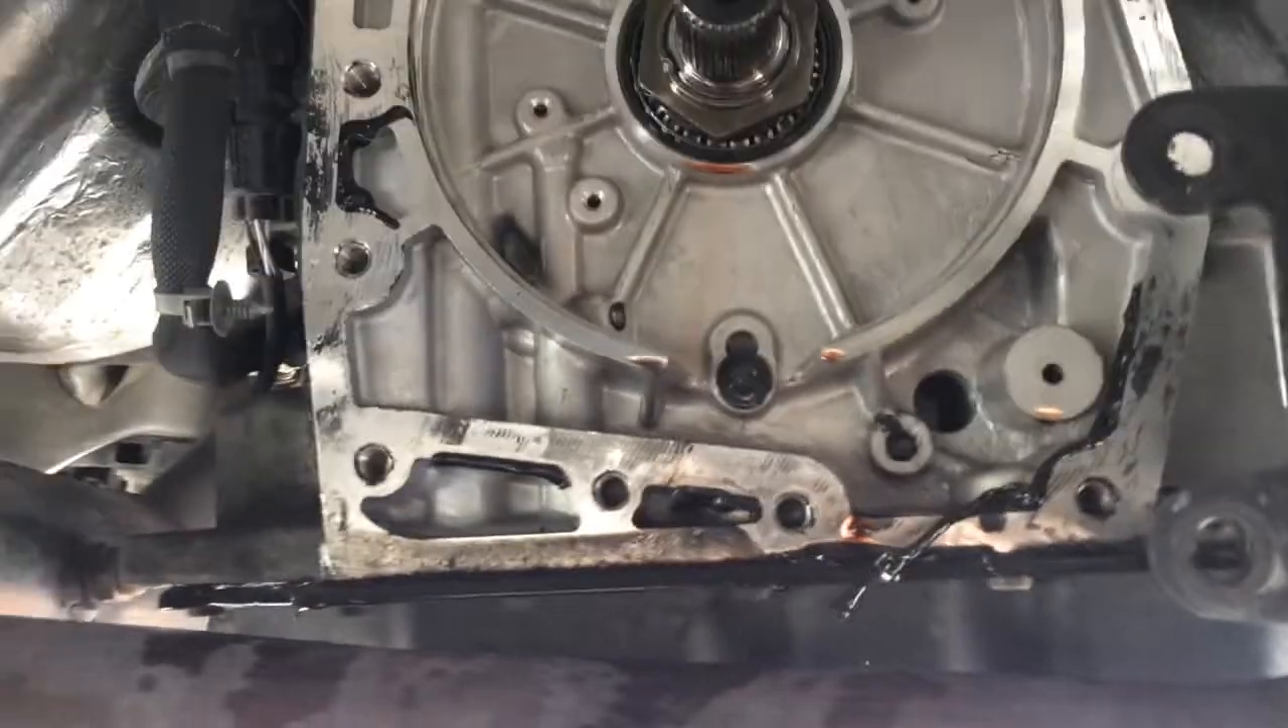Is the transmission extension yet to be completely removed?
No.